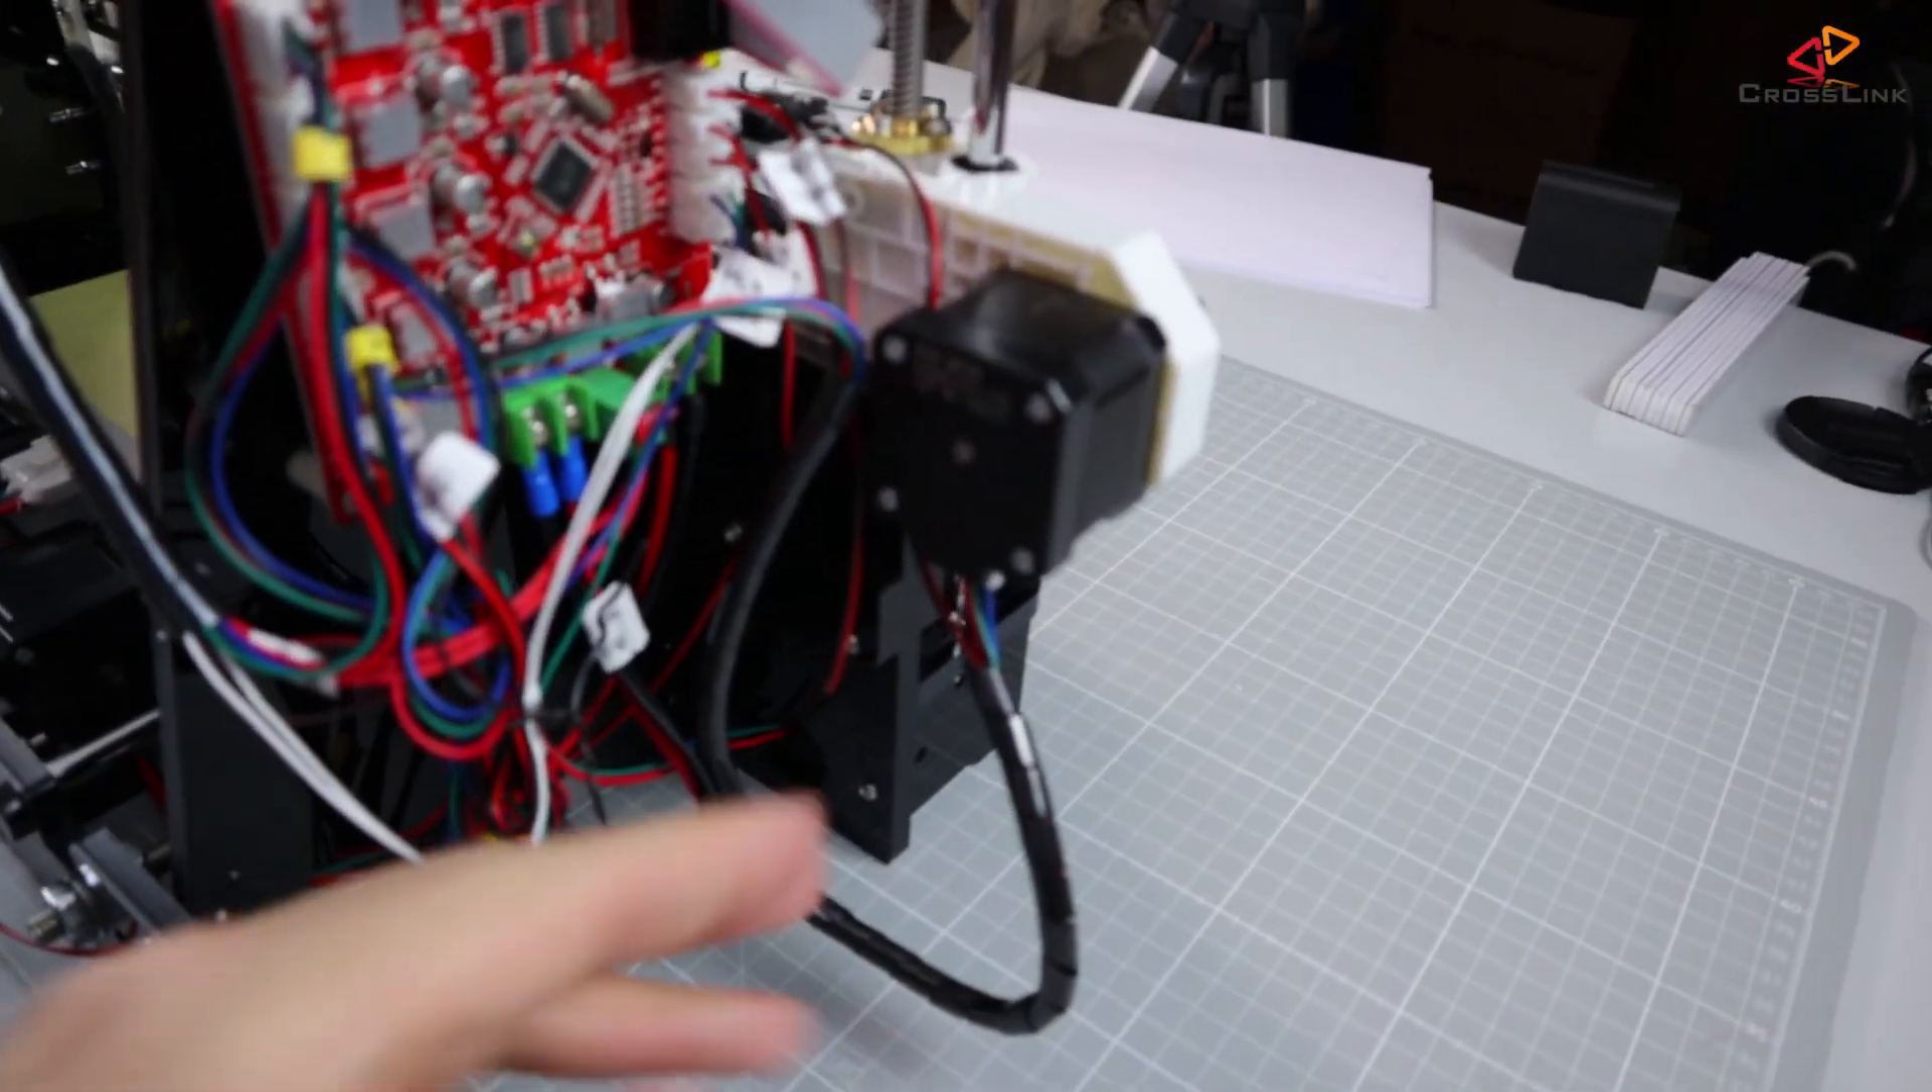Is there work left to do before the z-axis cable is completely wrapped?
No.